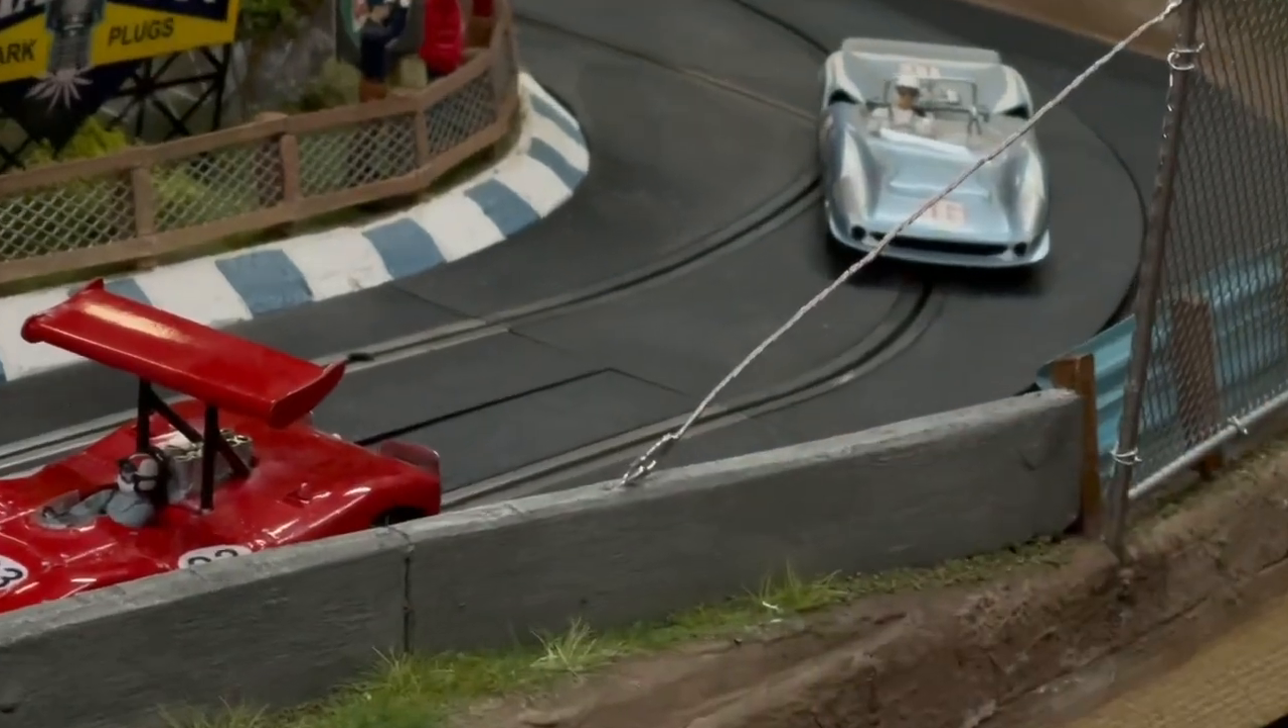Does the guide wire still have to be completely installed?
No.